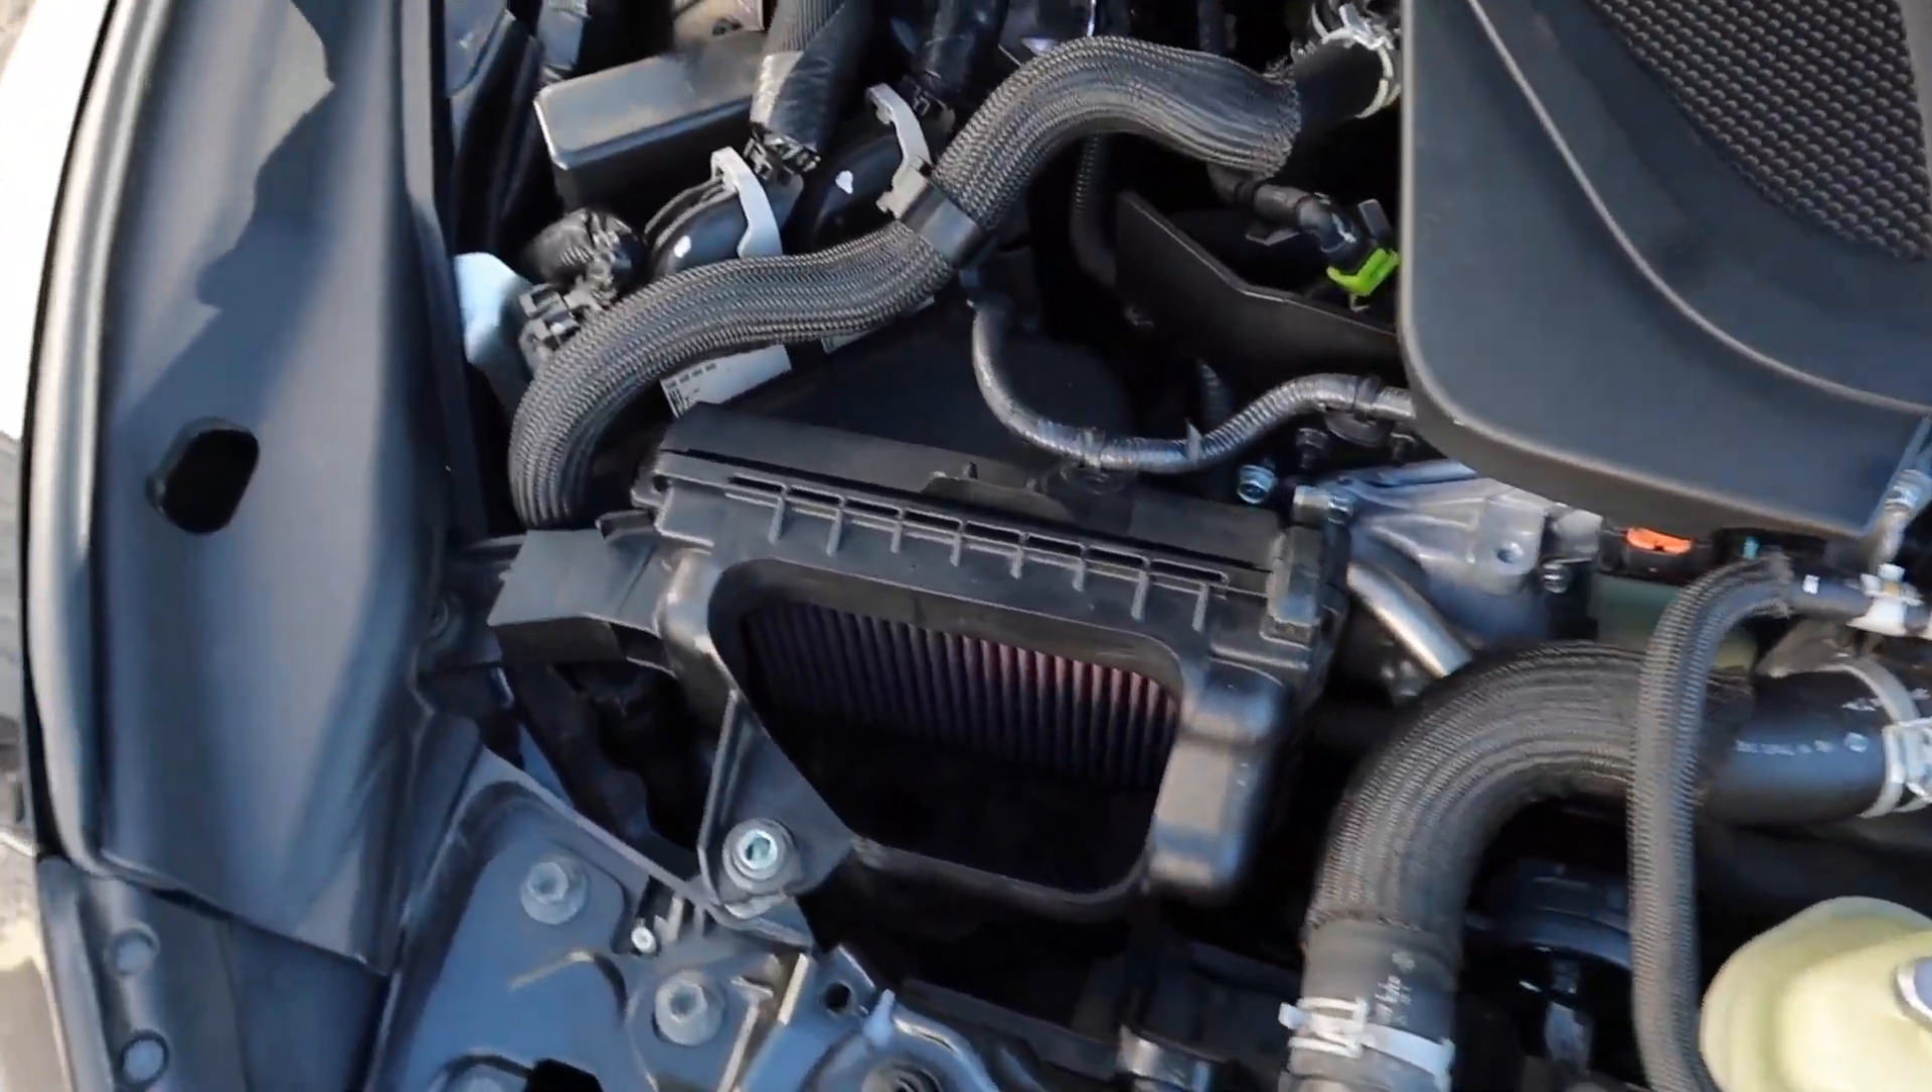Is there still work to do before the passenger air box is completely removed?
Yes.